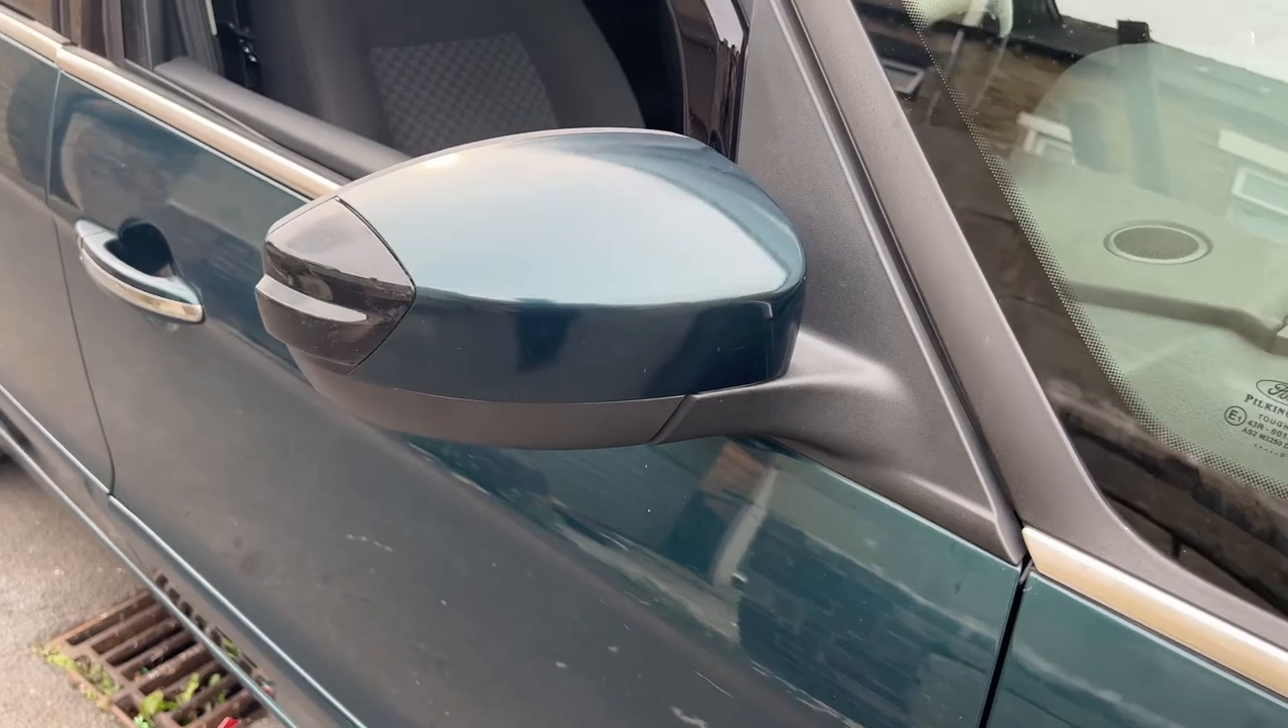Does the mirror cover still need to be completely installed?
No.